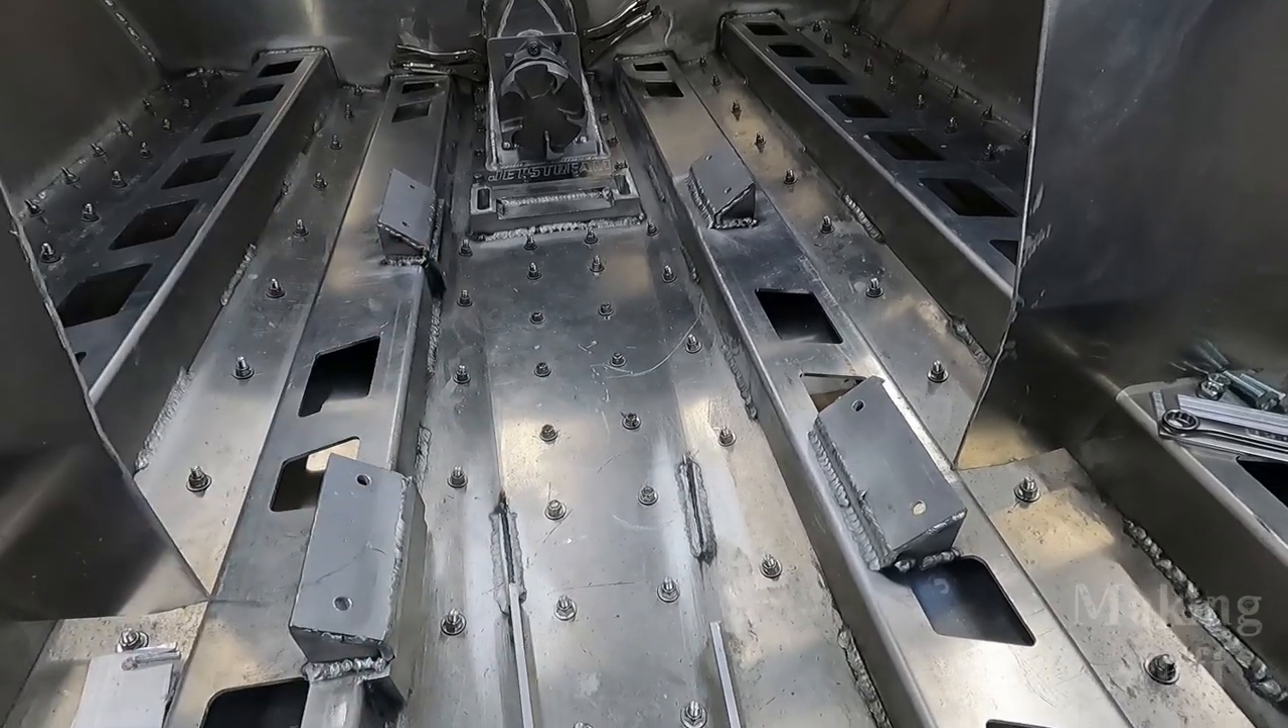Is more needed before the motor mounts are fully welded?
No.